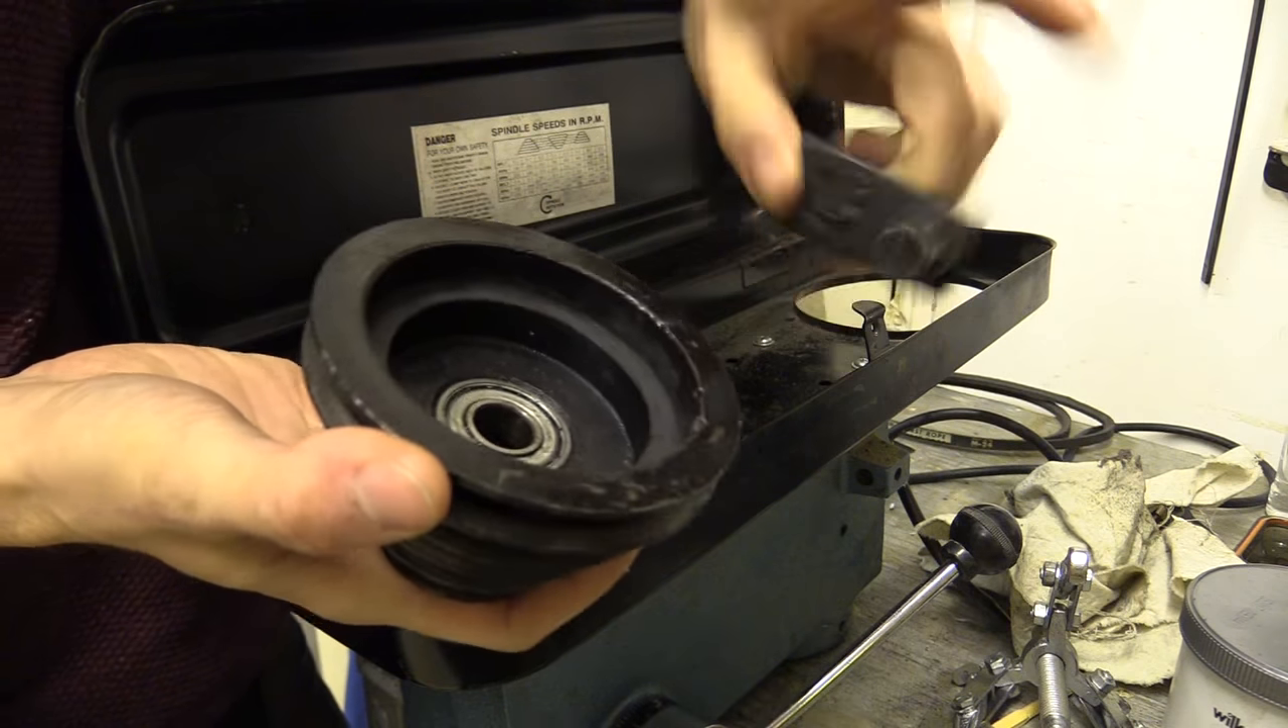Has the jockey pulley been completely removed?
Yes.